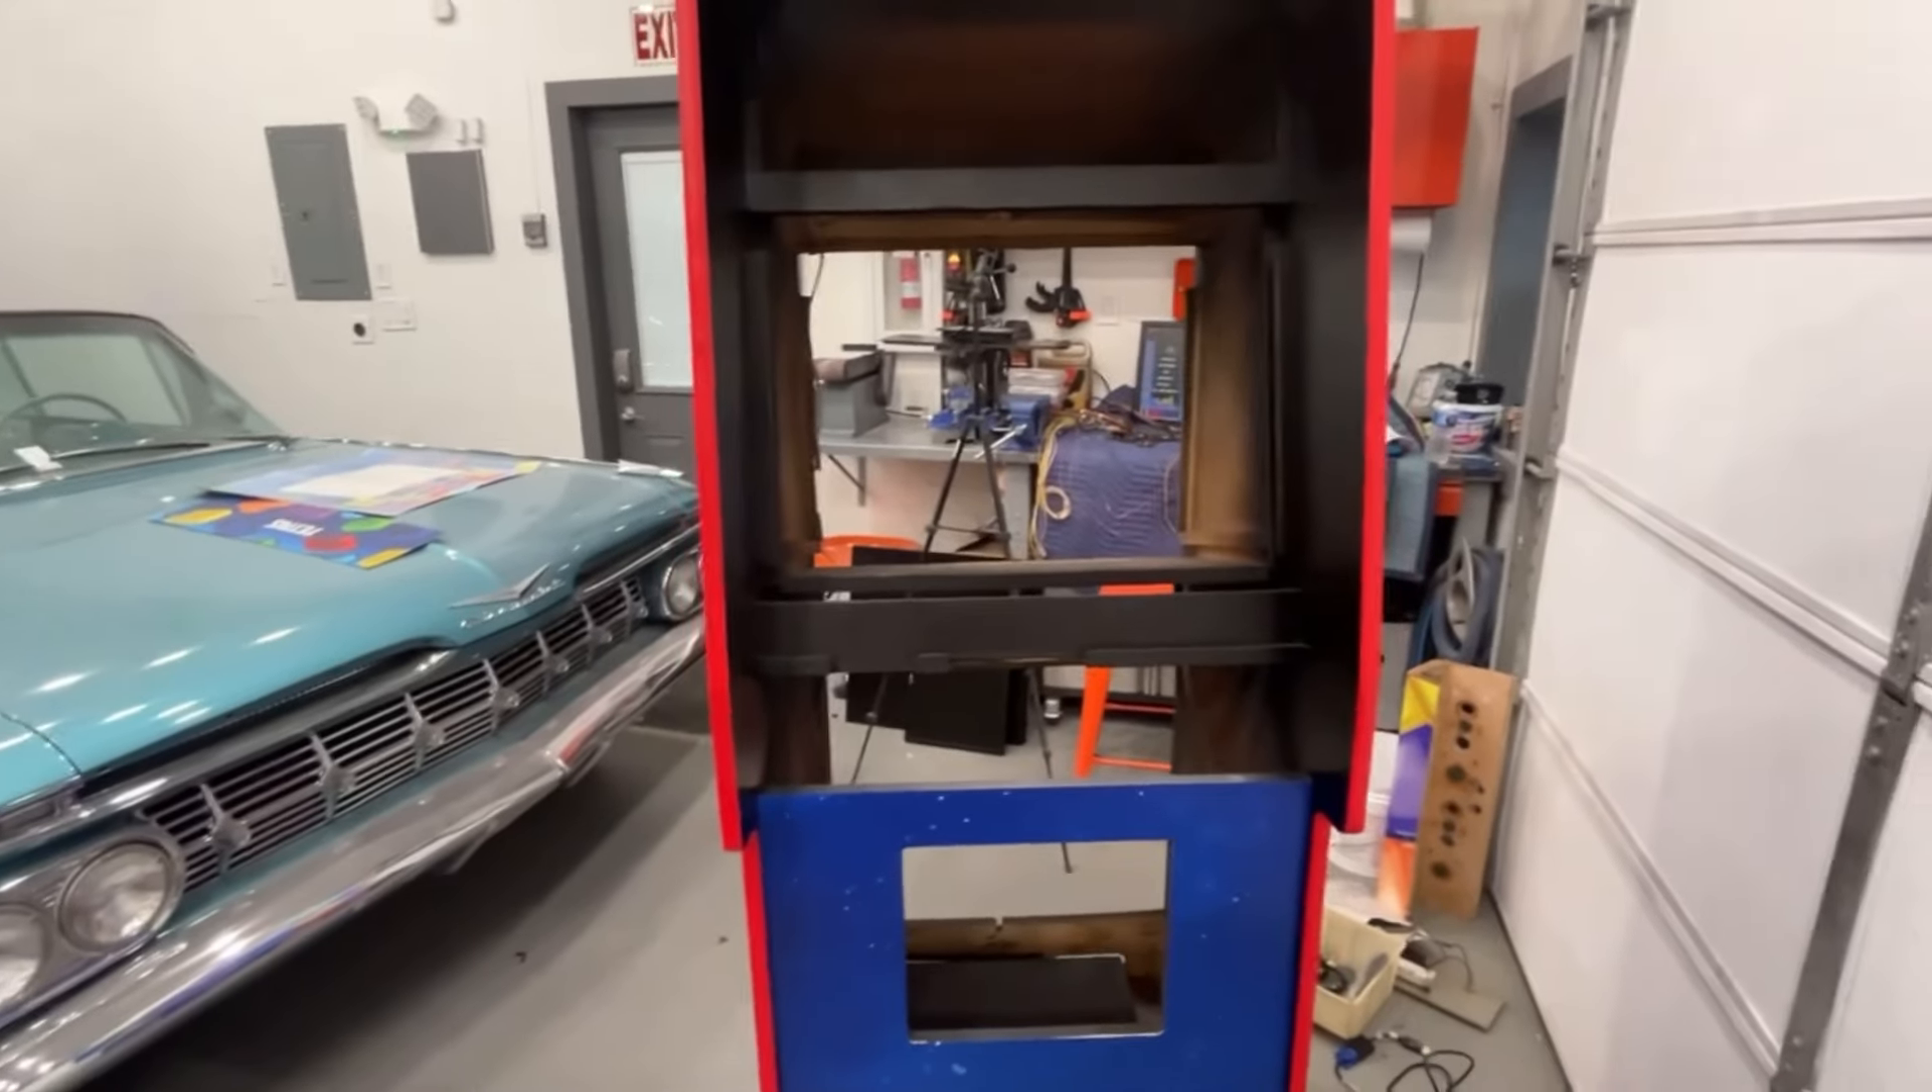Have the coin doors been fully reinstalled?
No.